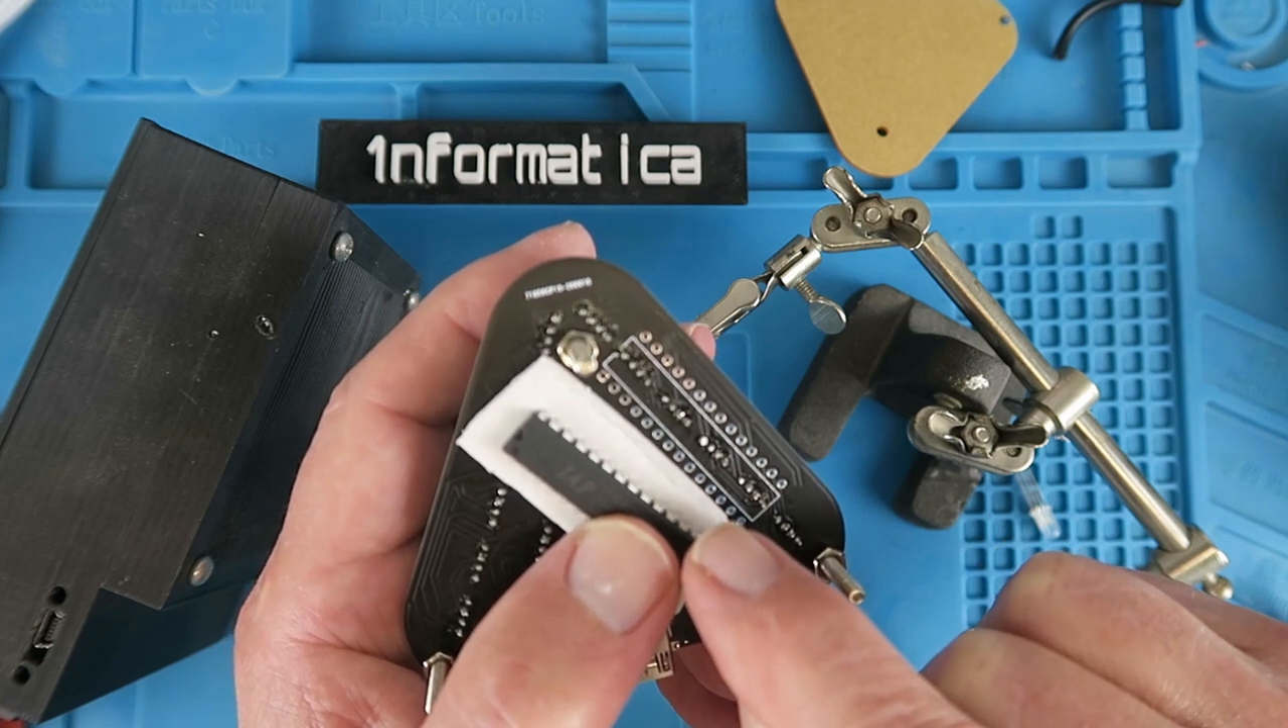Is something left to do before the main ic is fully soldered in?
Yes.